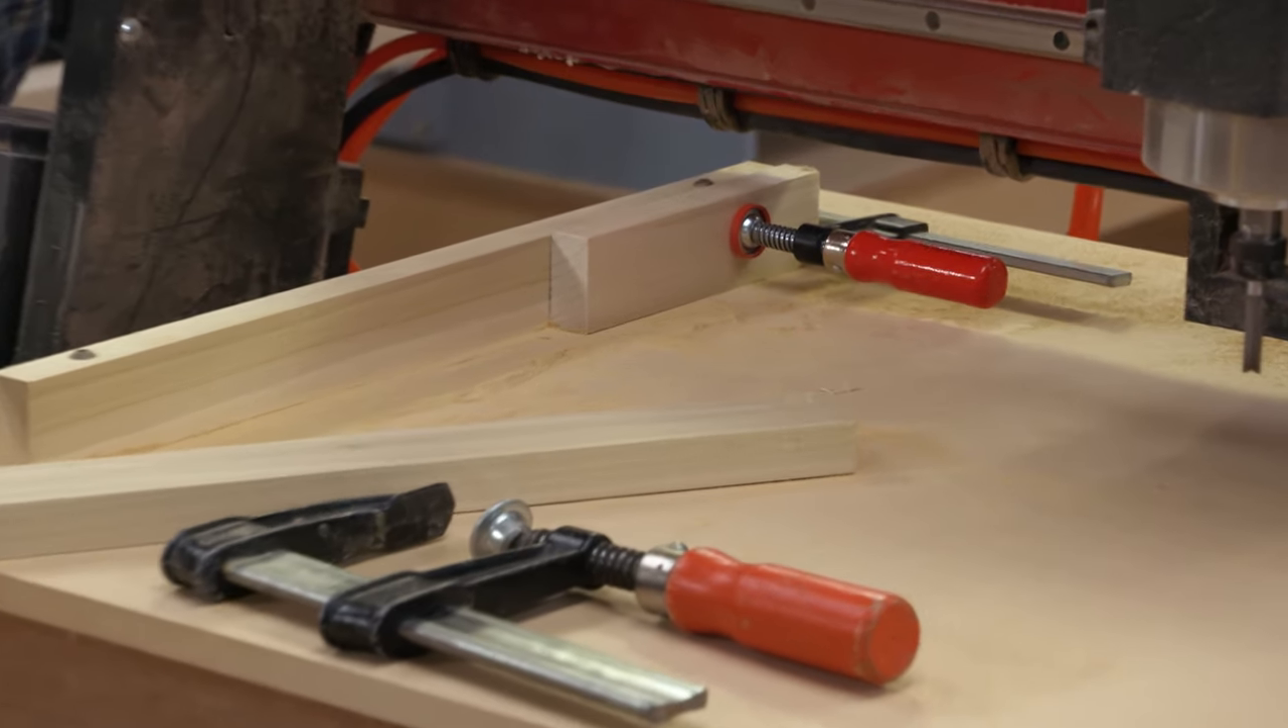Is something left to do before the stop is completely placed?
No.